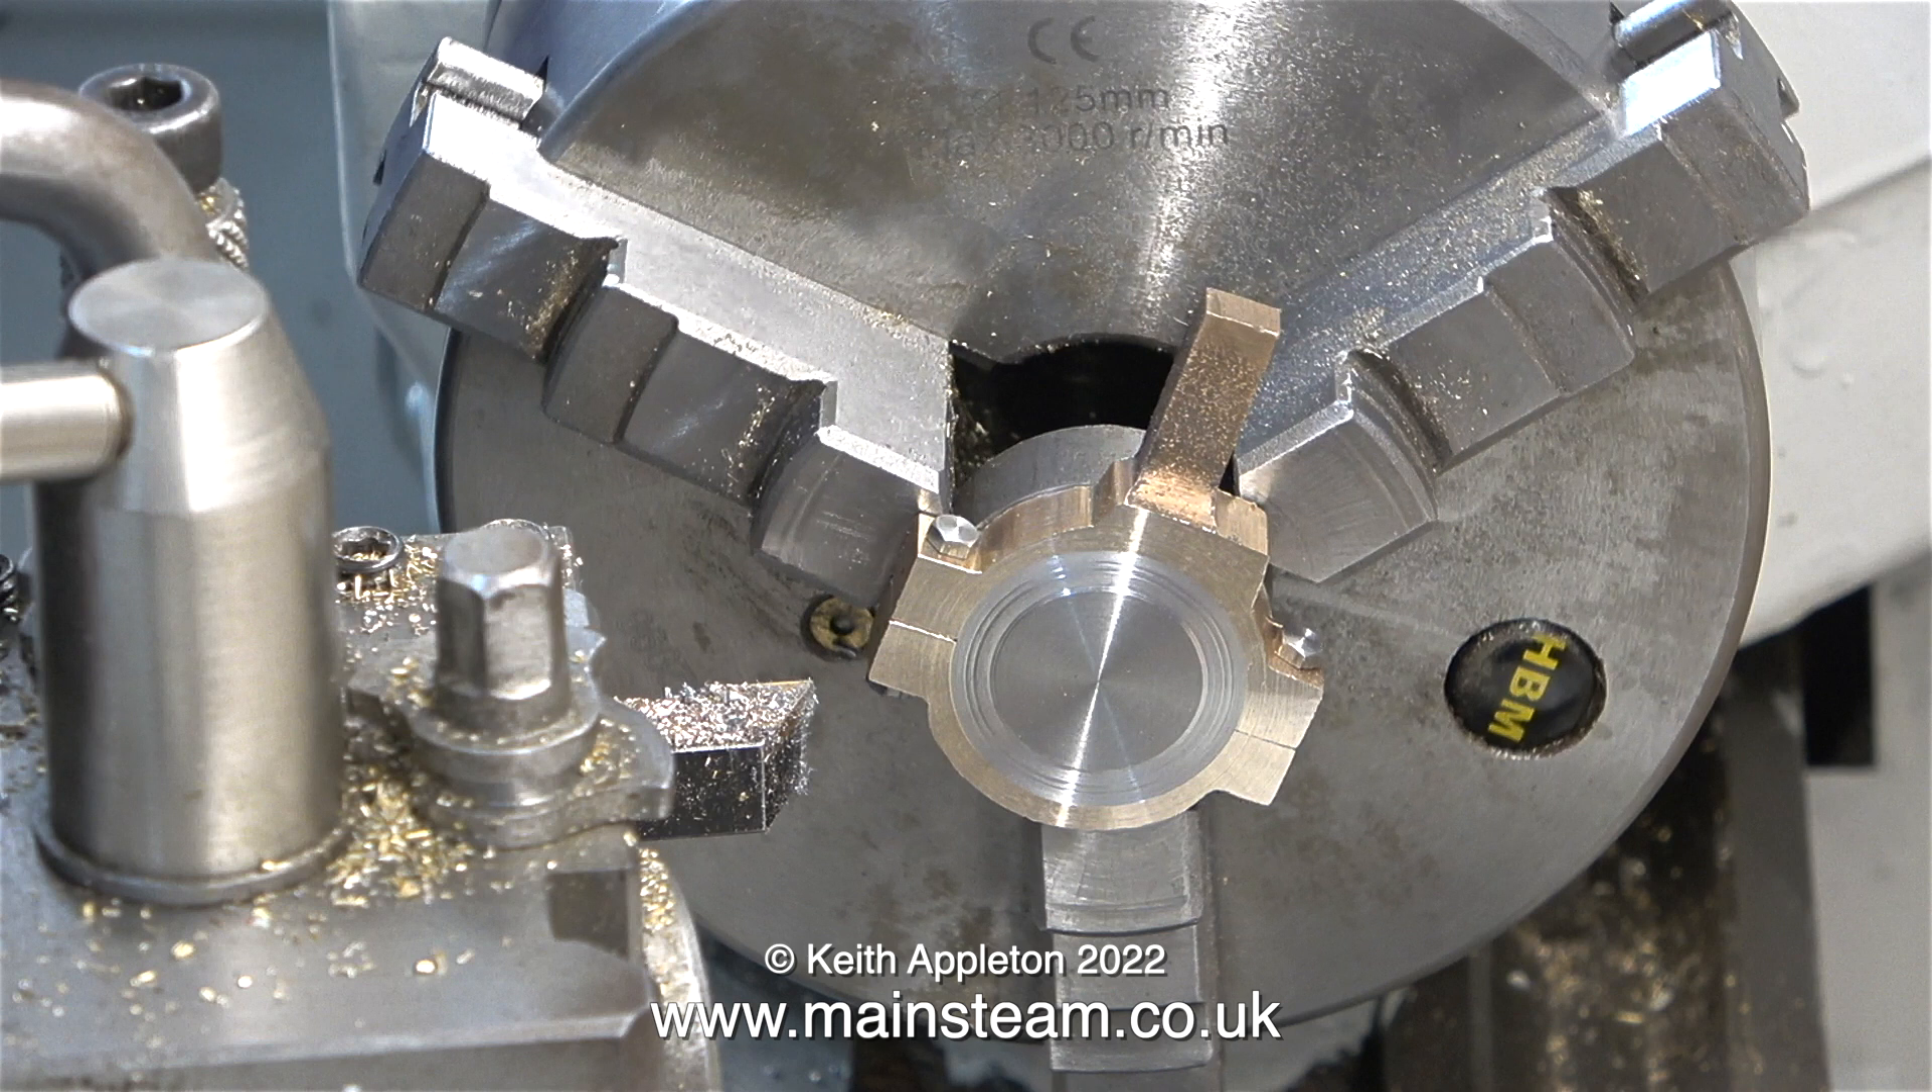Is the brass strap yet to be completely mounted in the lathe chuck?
No.